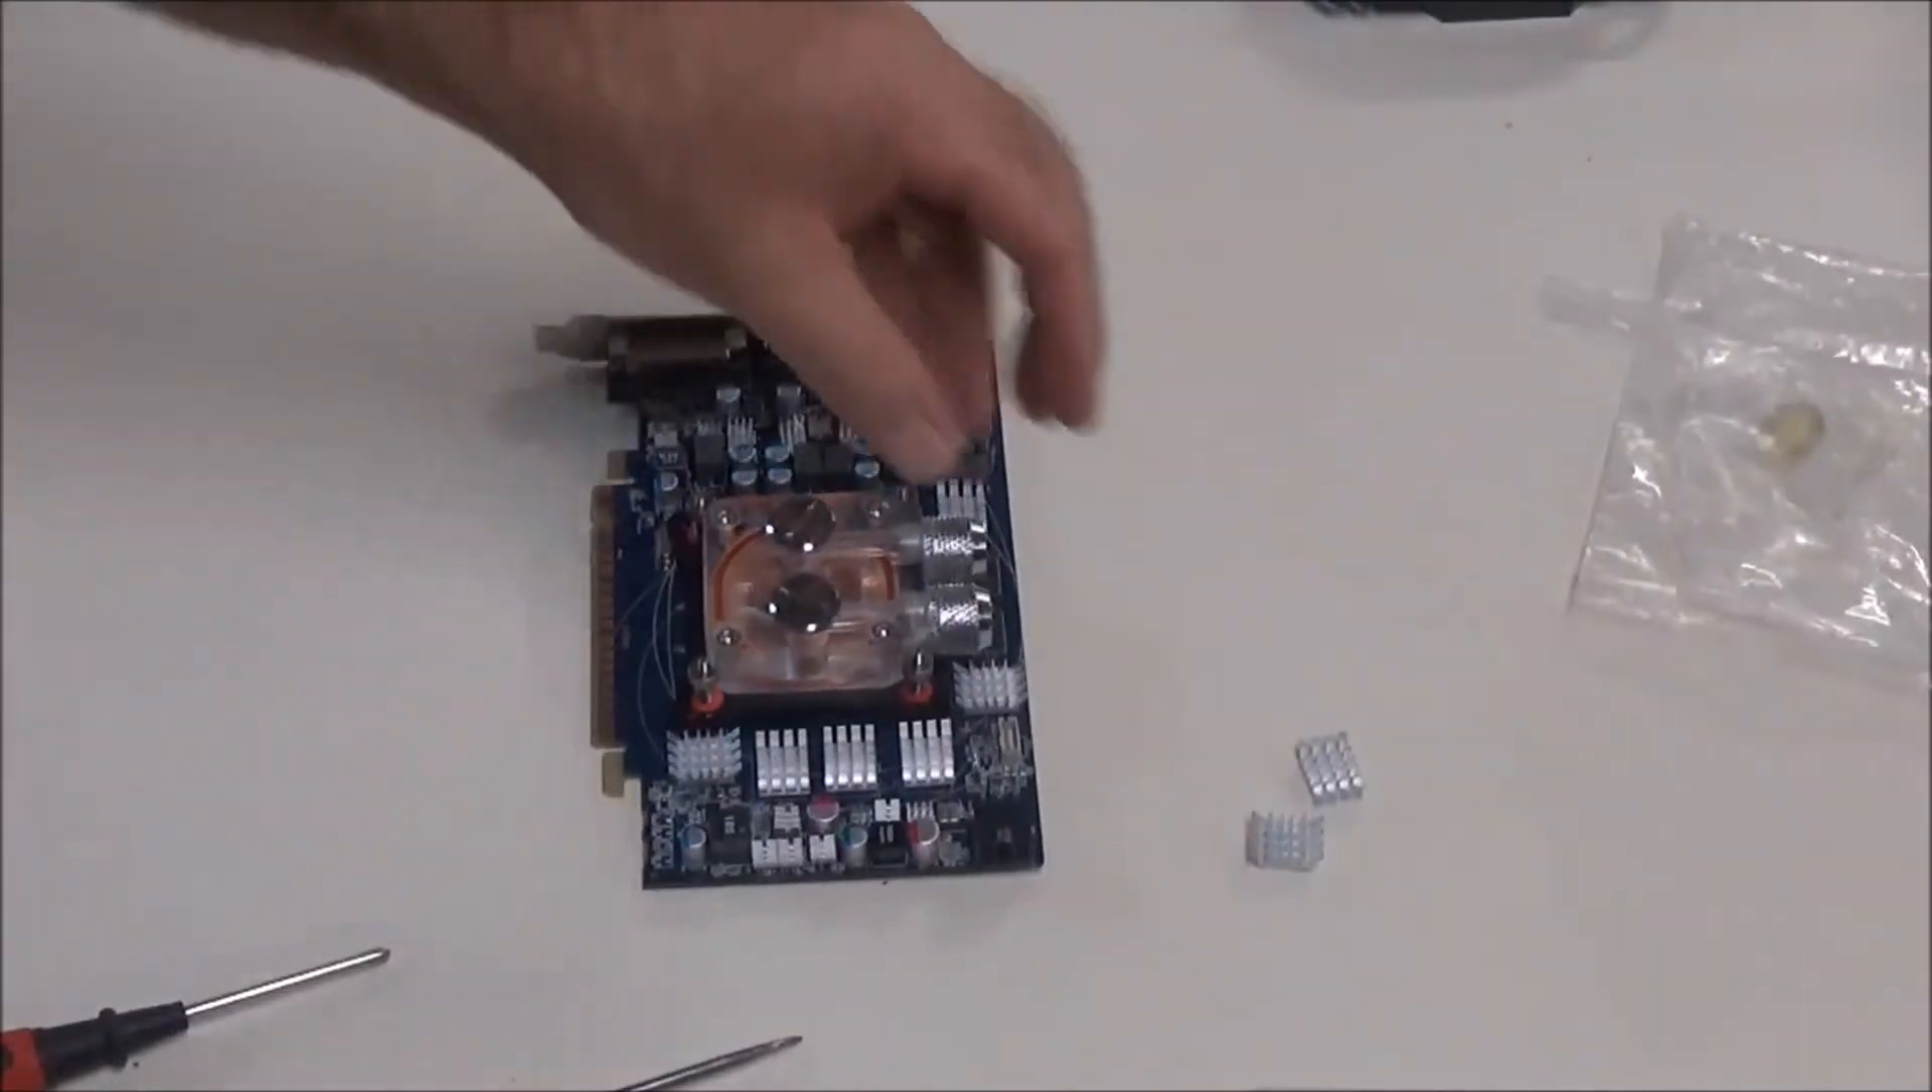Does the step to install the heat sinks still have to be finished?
Yes.